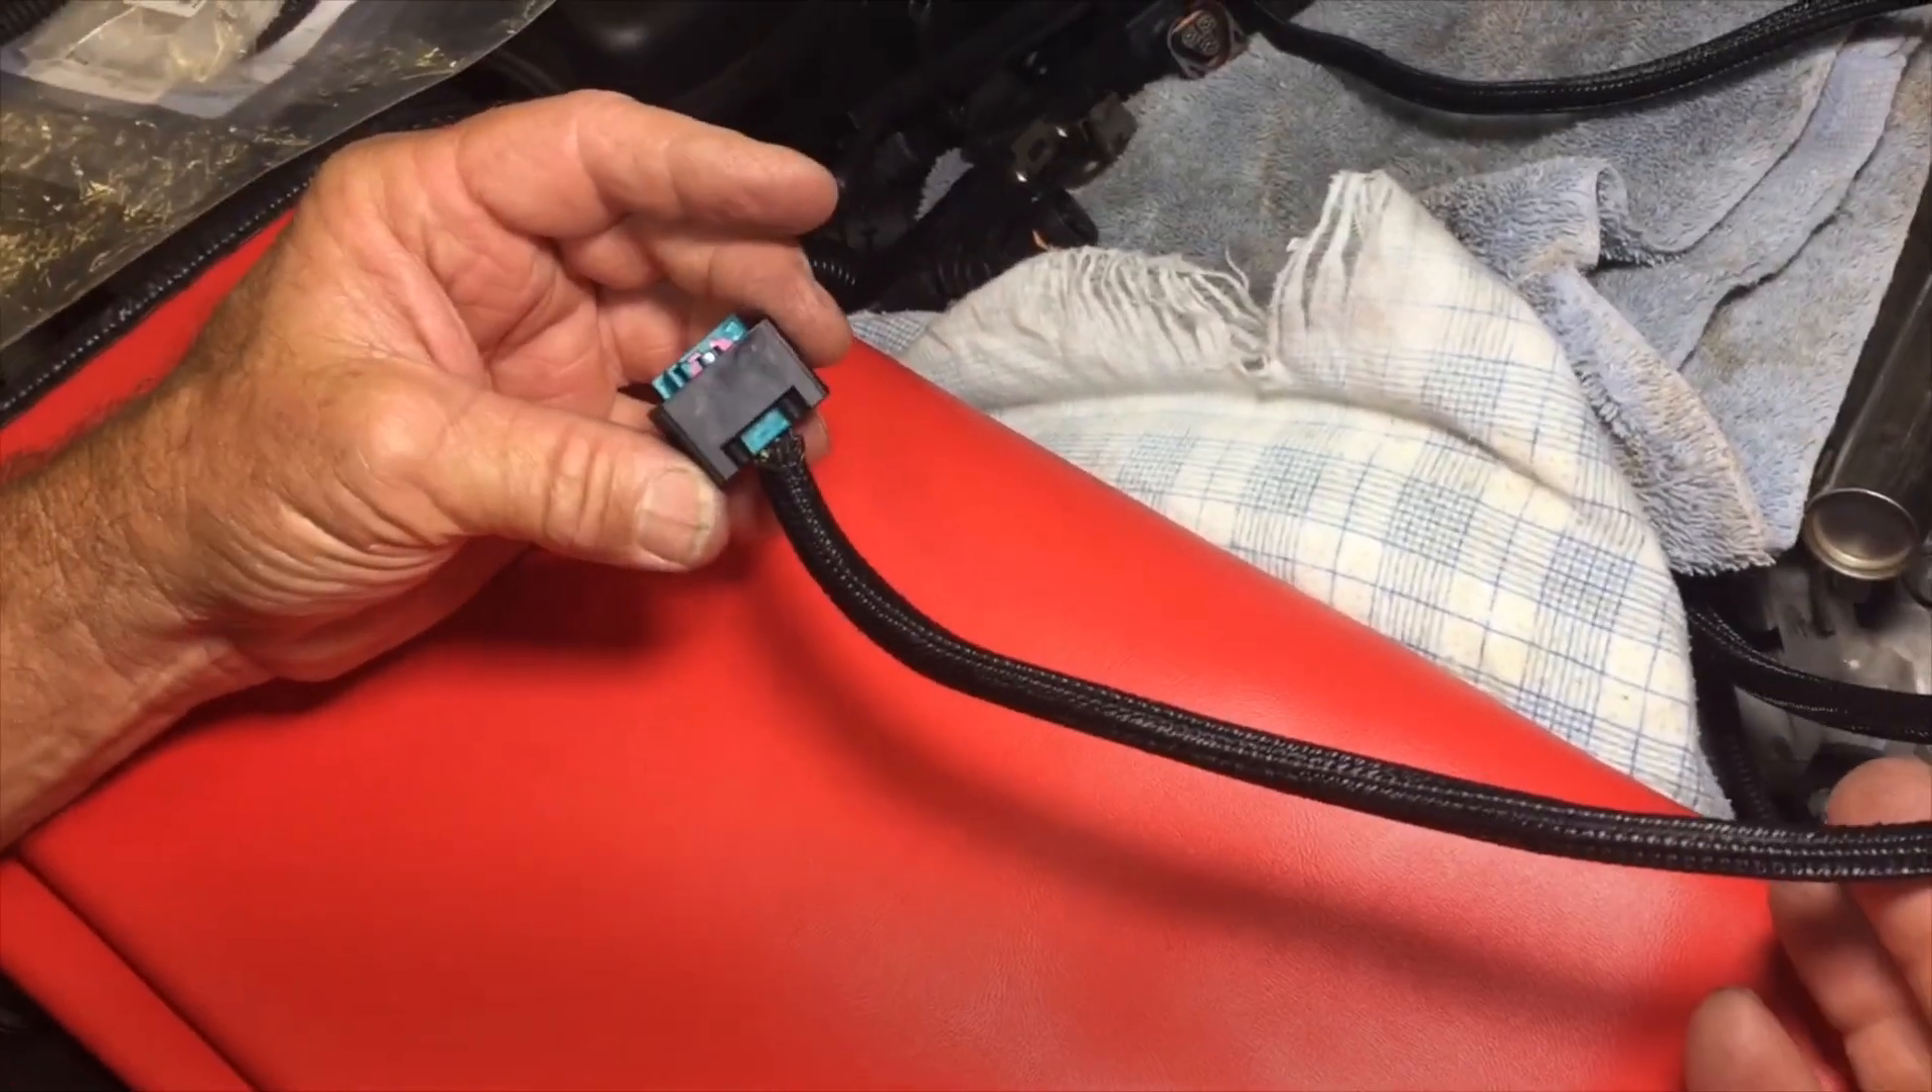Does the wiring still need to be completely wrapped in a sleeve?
No.